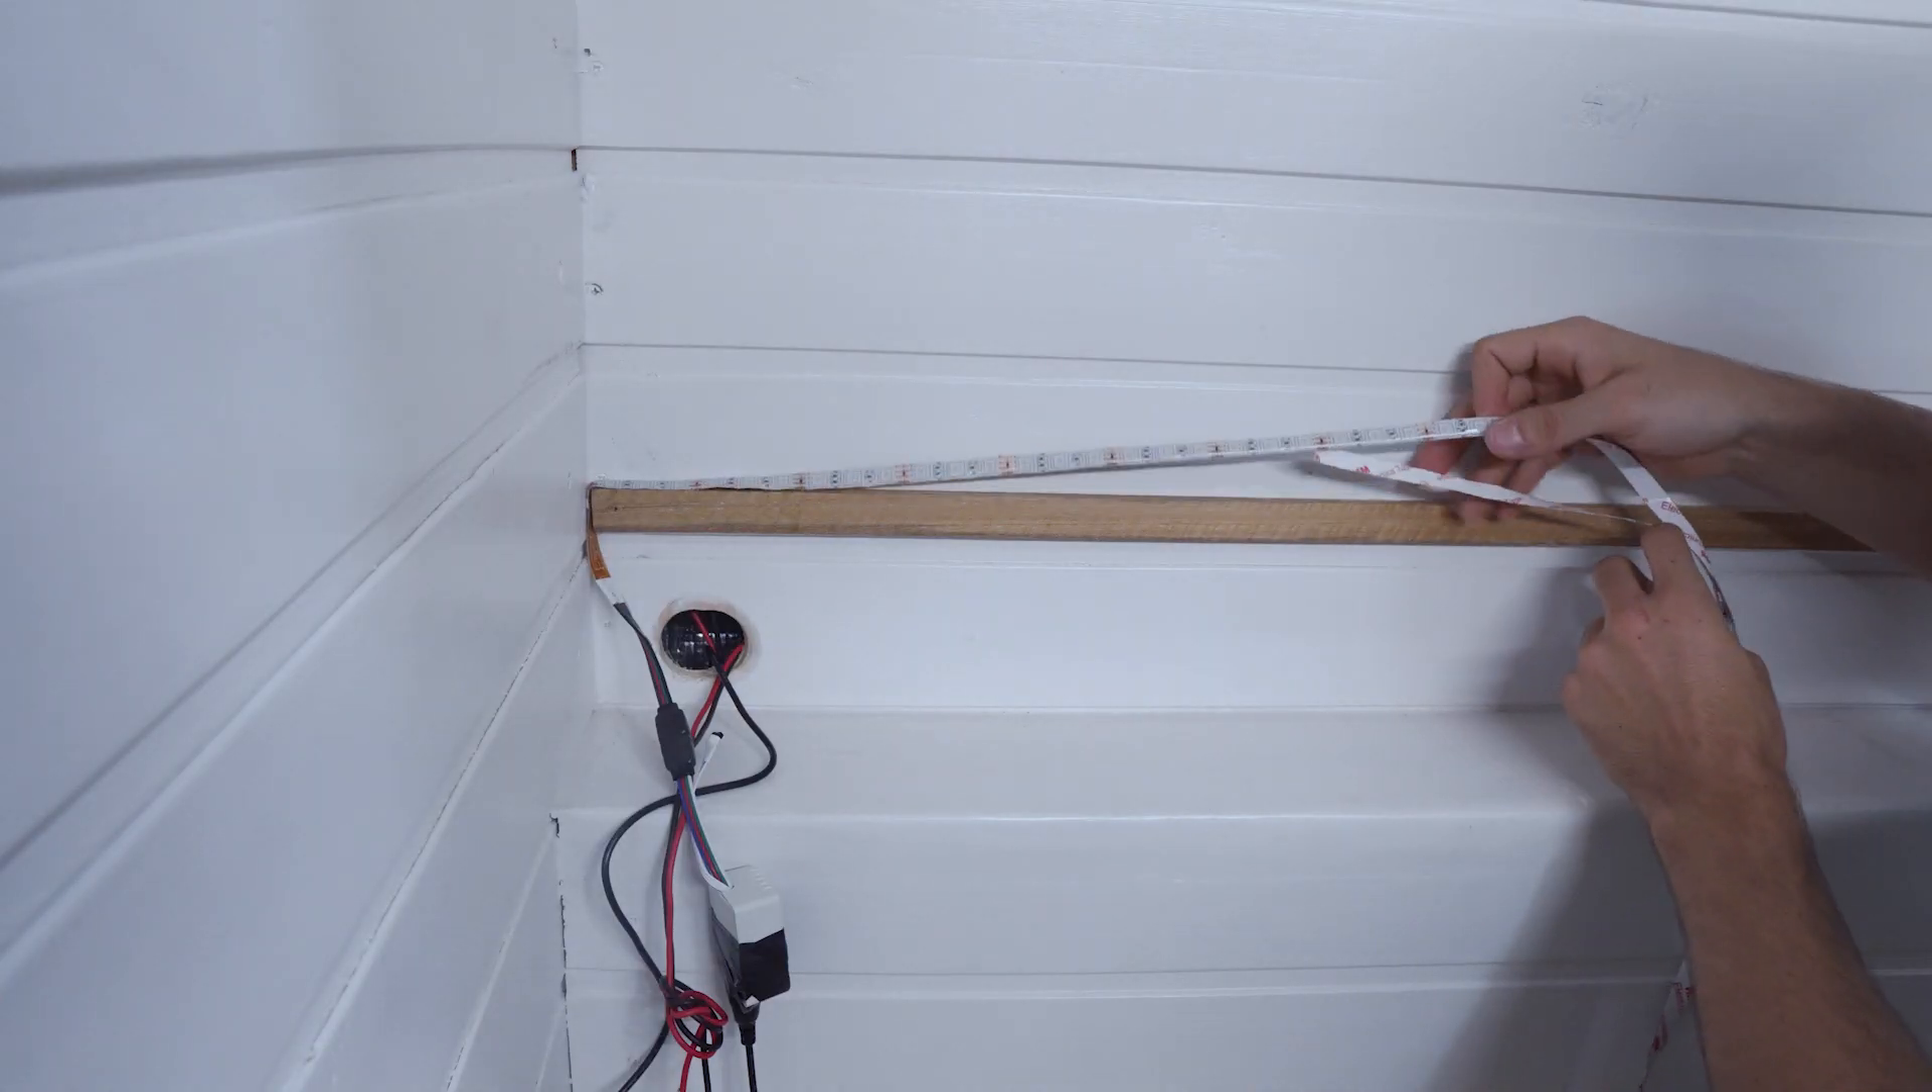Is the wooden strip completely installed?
Yes.